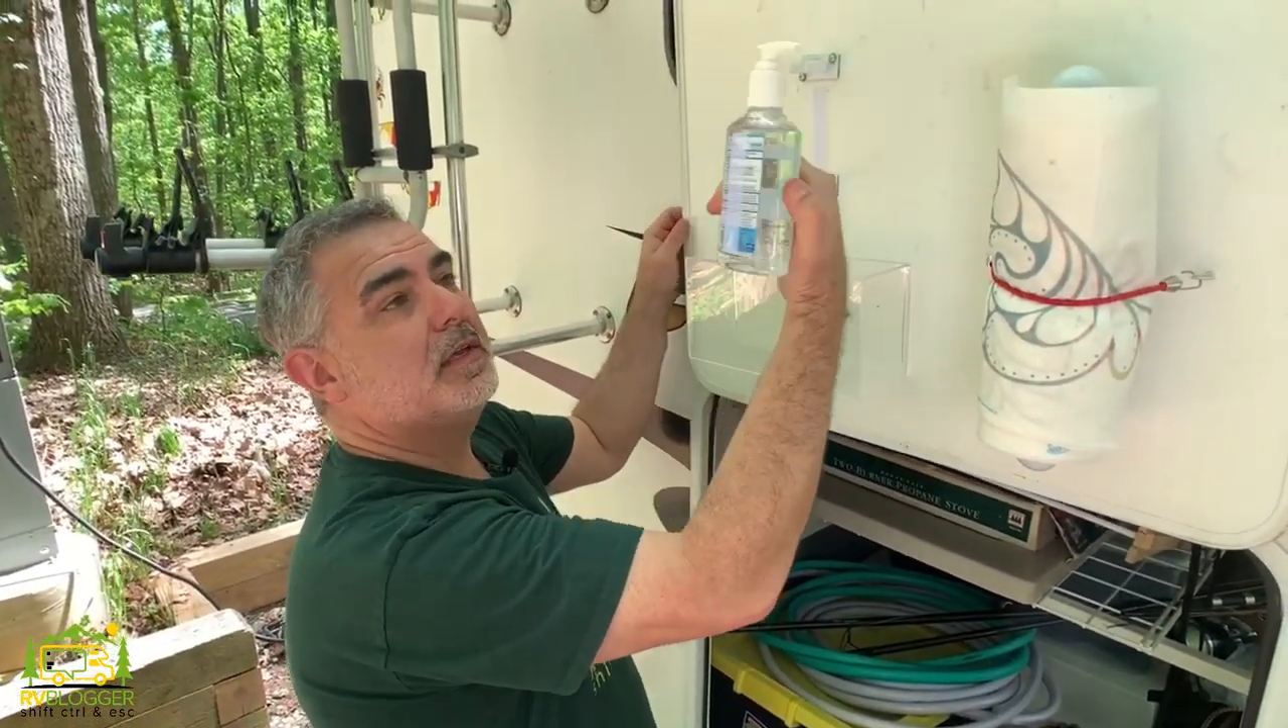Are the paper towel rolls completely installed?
Yes.